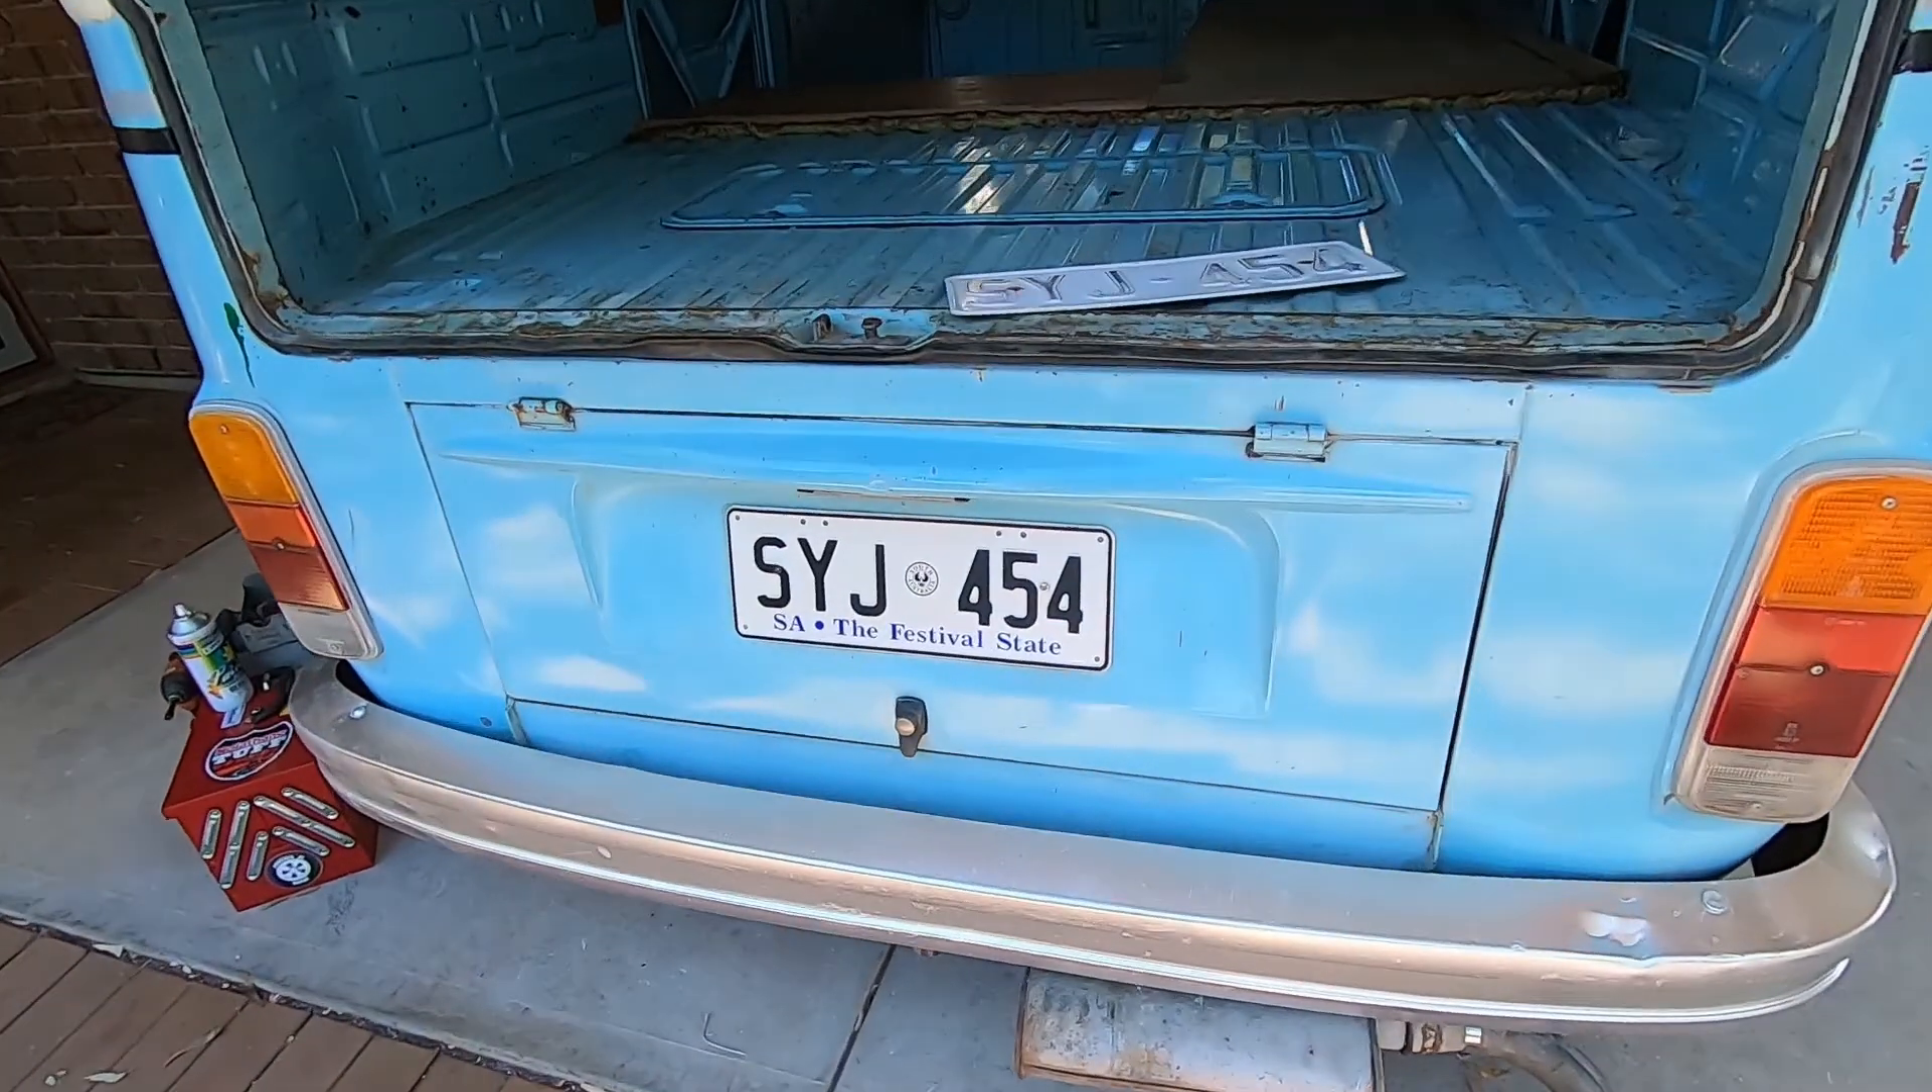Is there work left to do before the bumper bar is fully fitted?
No.